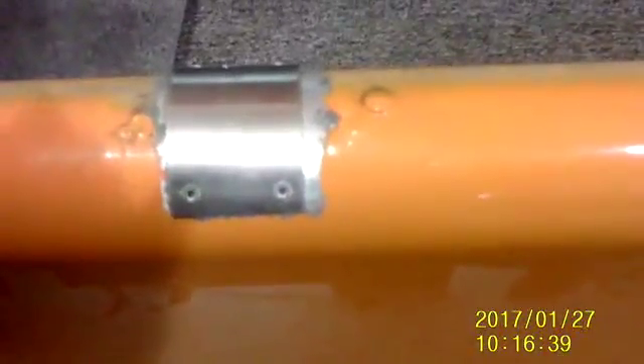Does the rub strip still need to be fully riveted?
No.